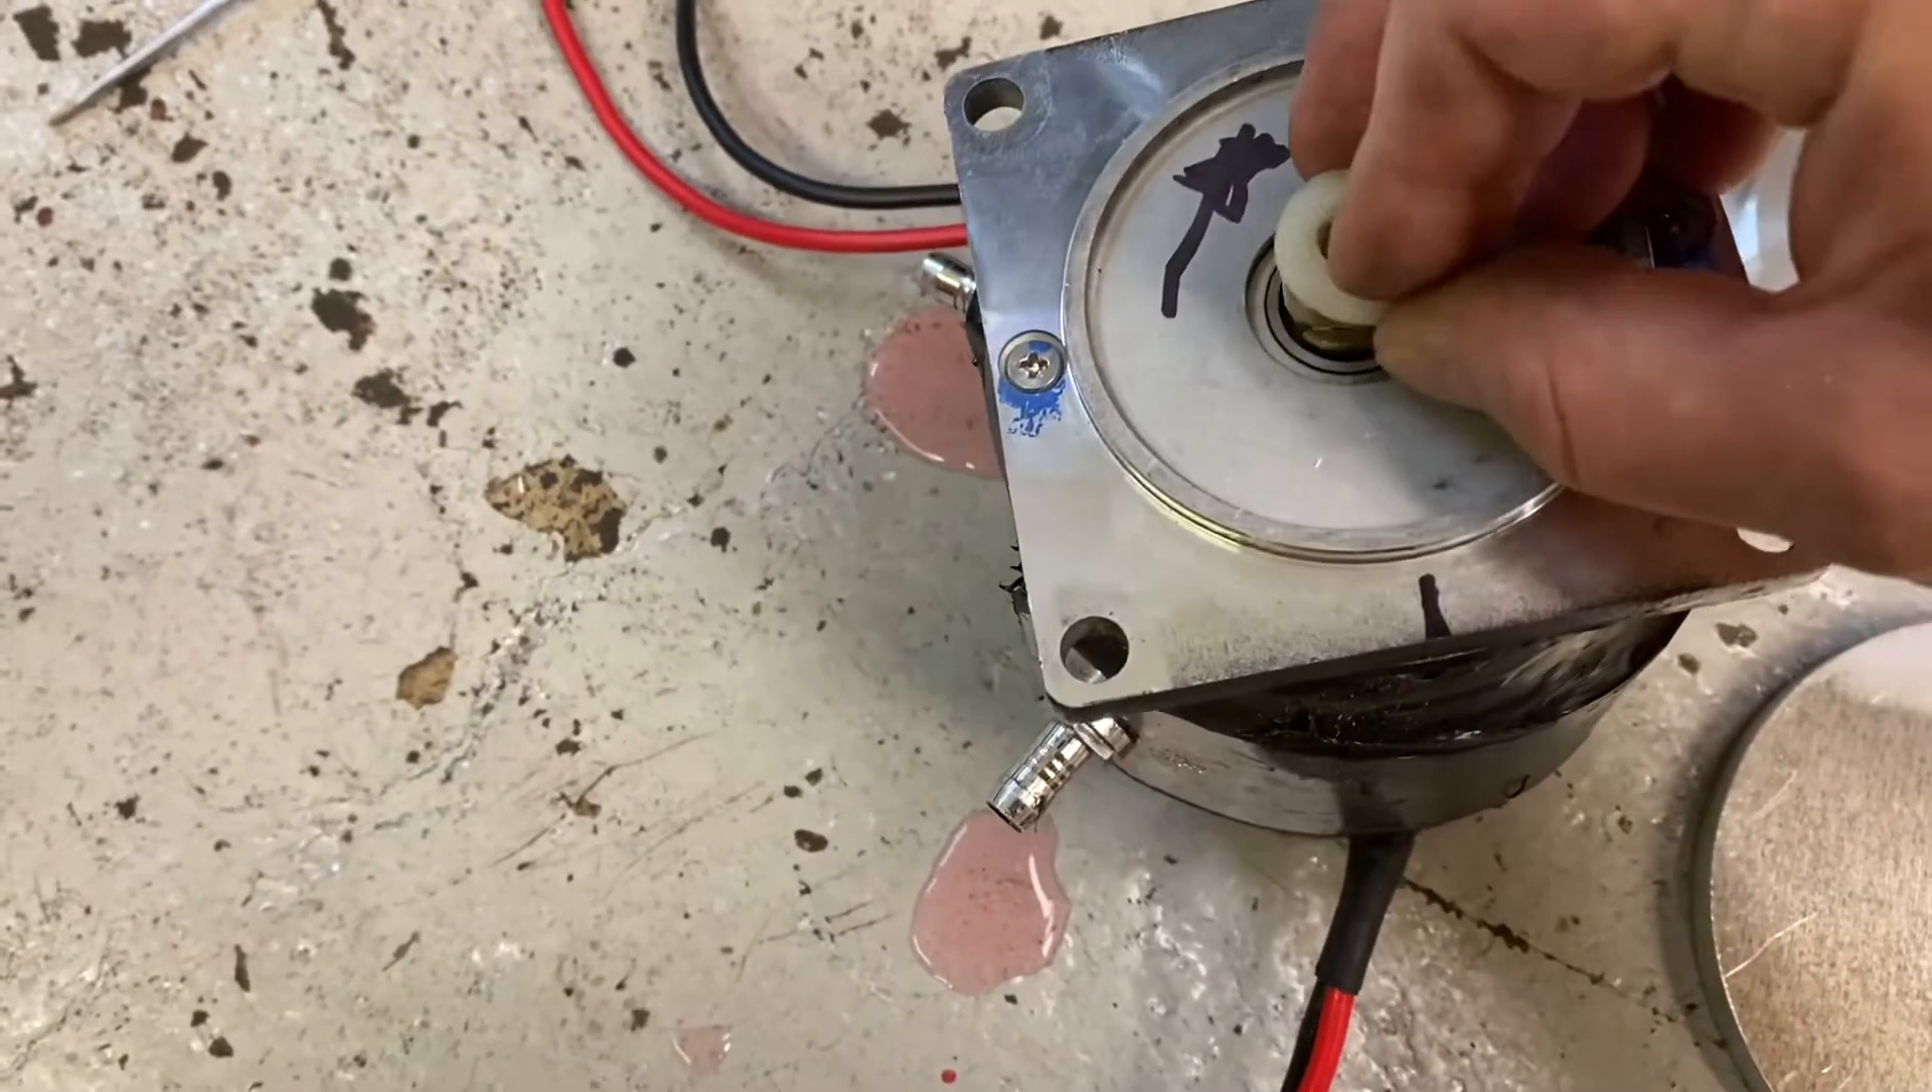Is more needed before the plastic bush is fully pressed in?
Yes.